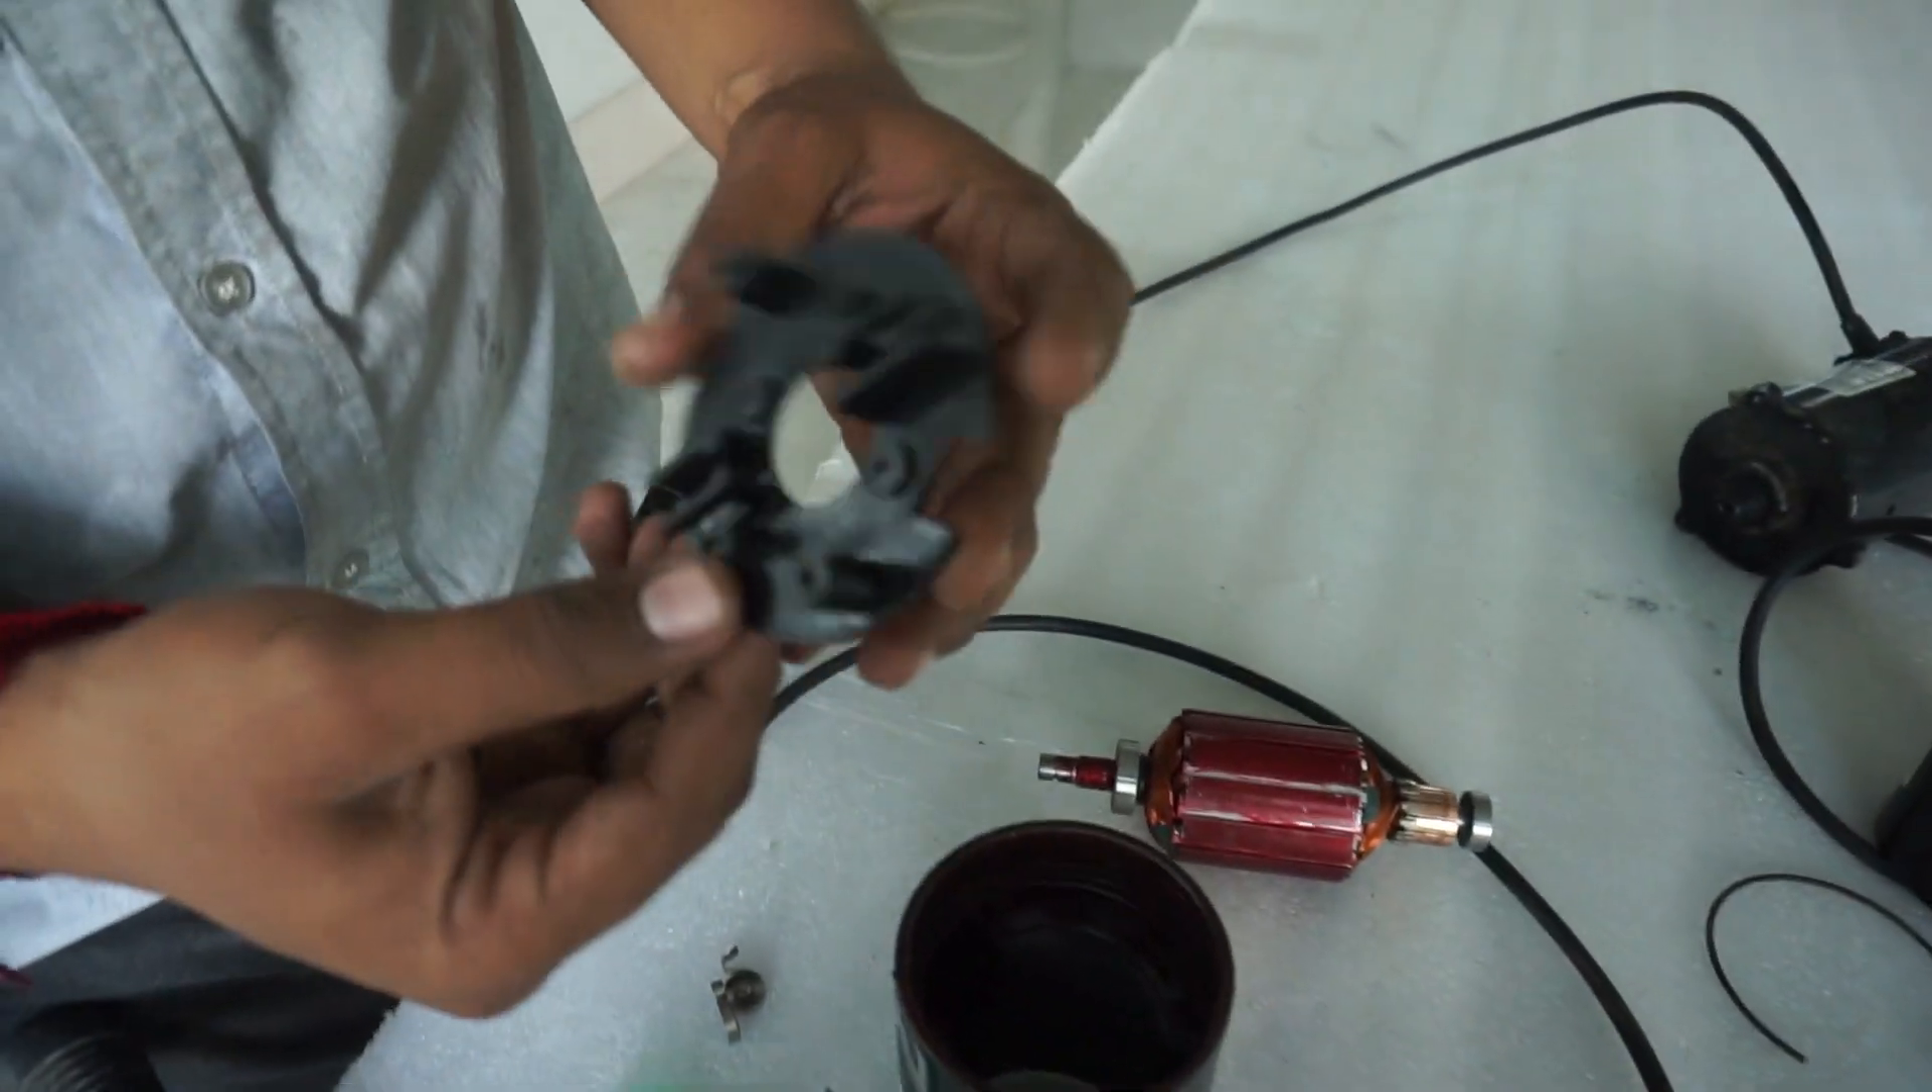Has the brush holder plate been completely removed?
Yes.